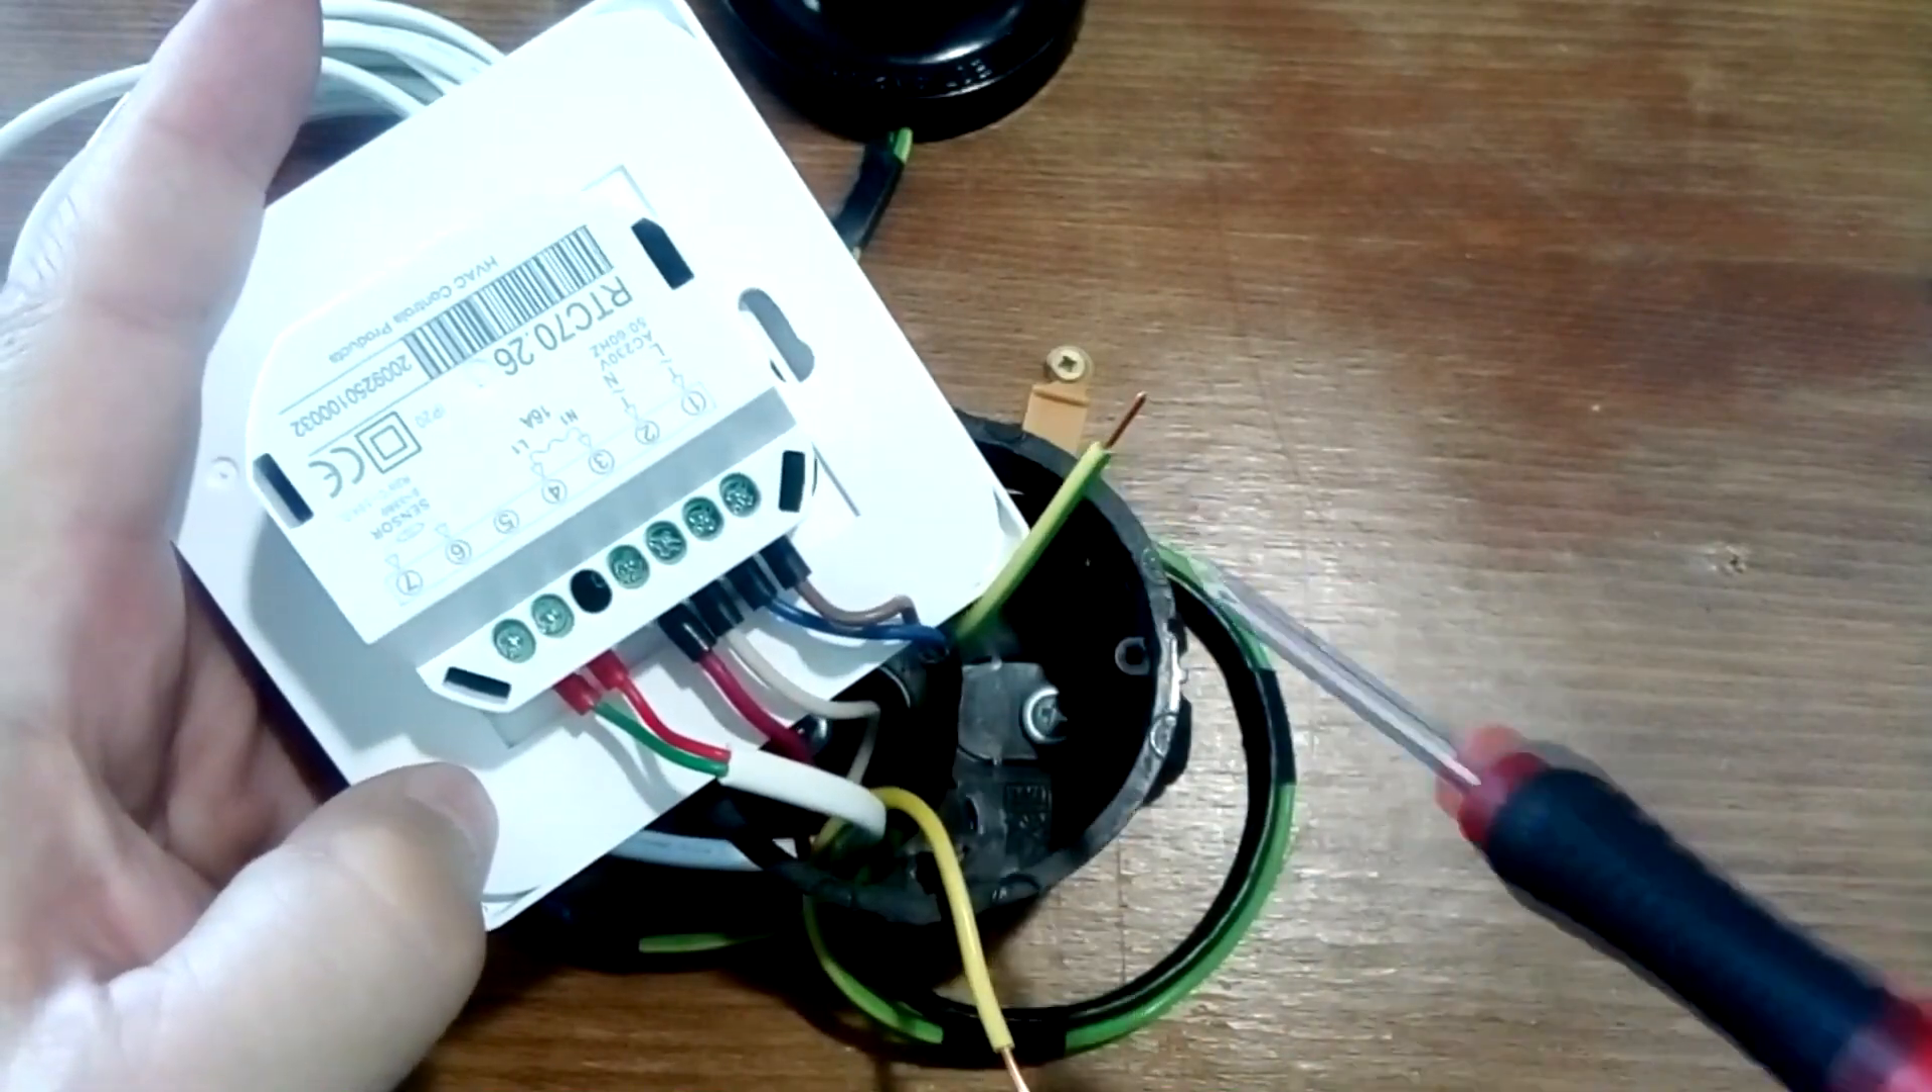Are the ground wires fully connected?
No.